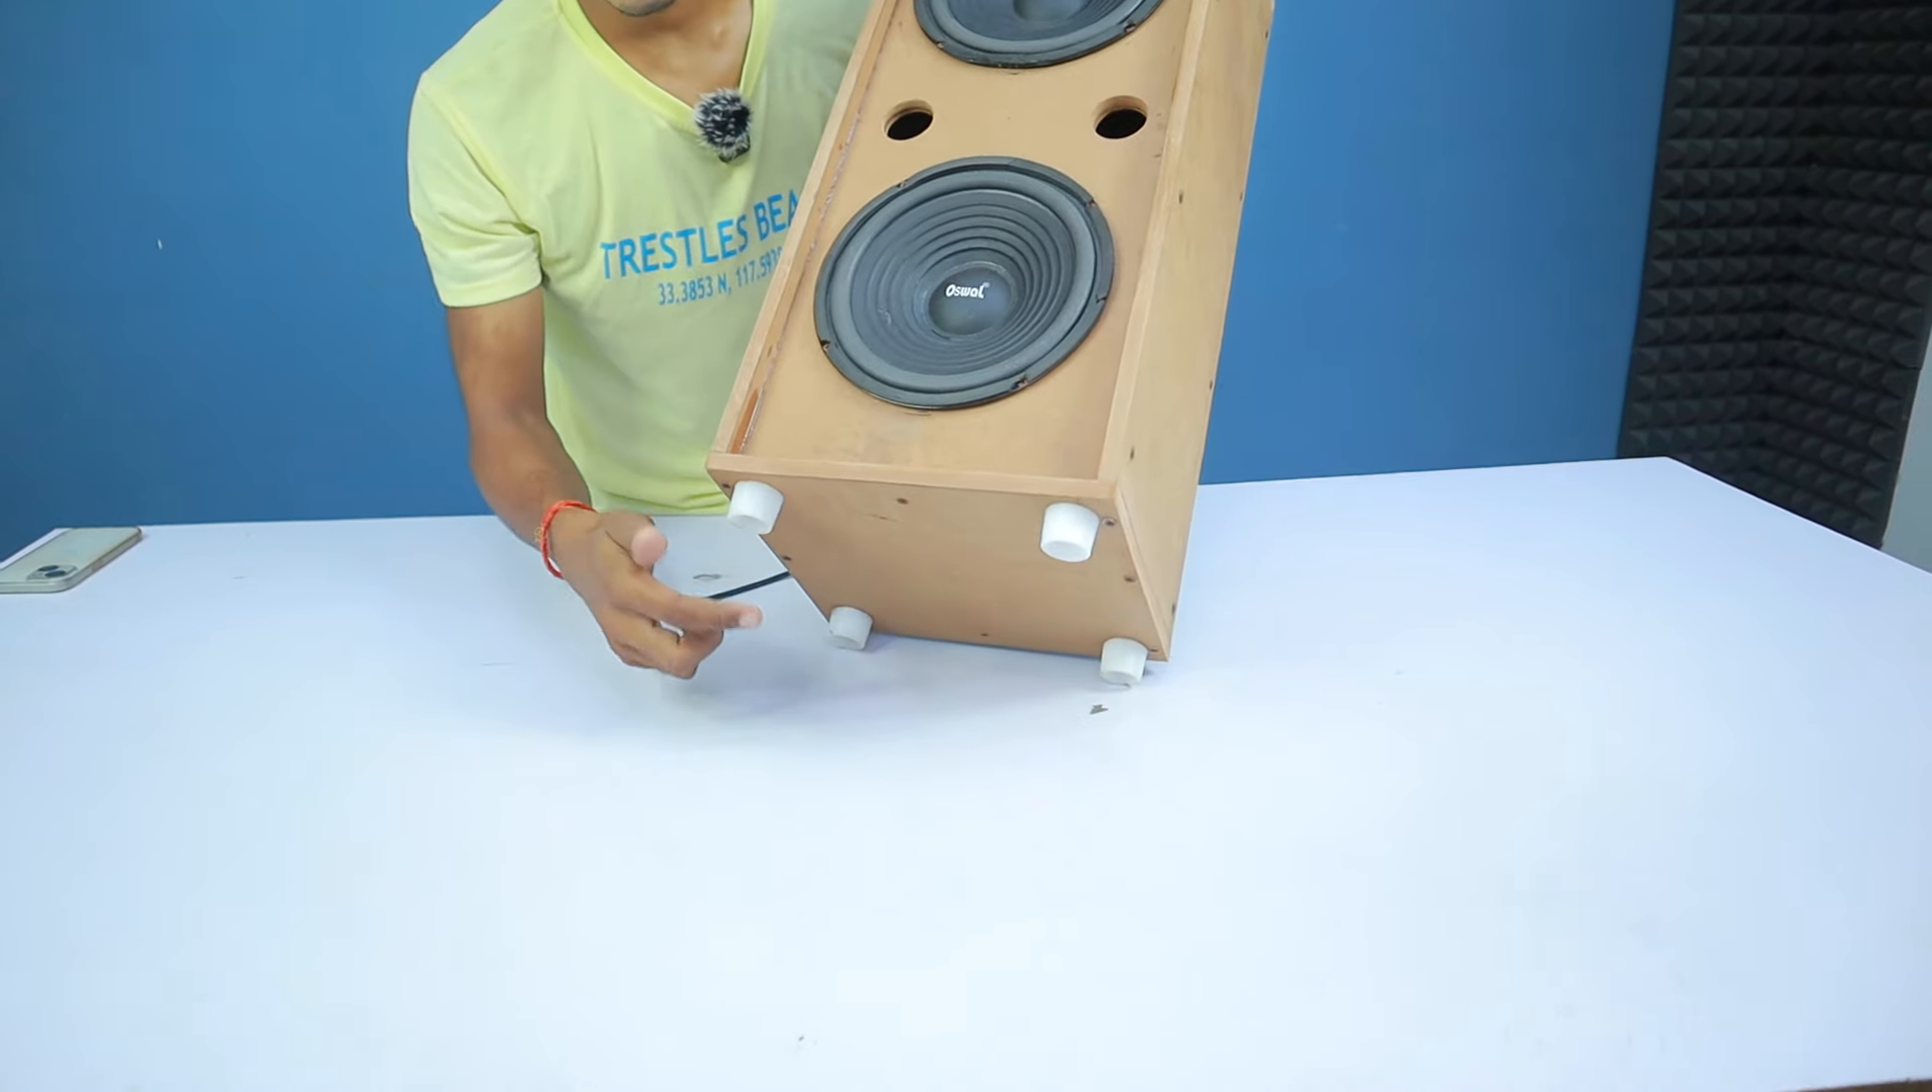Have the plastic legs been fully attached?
Yes.